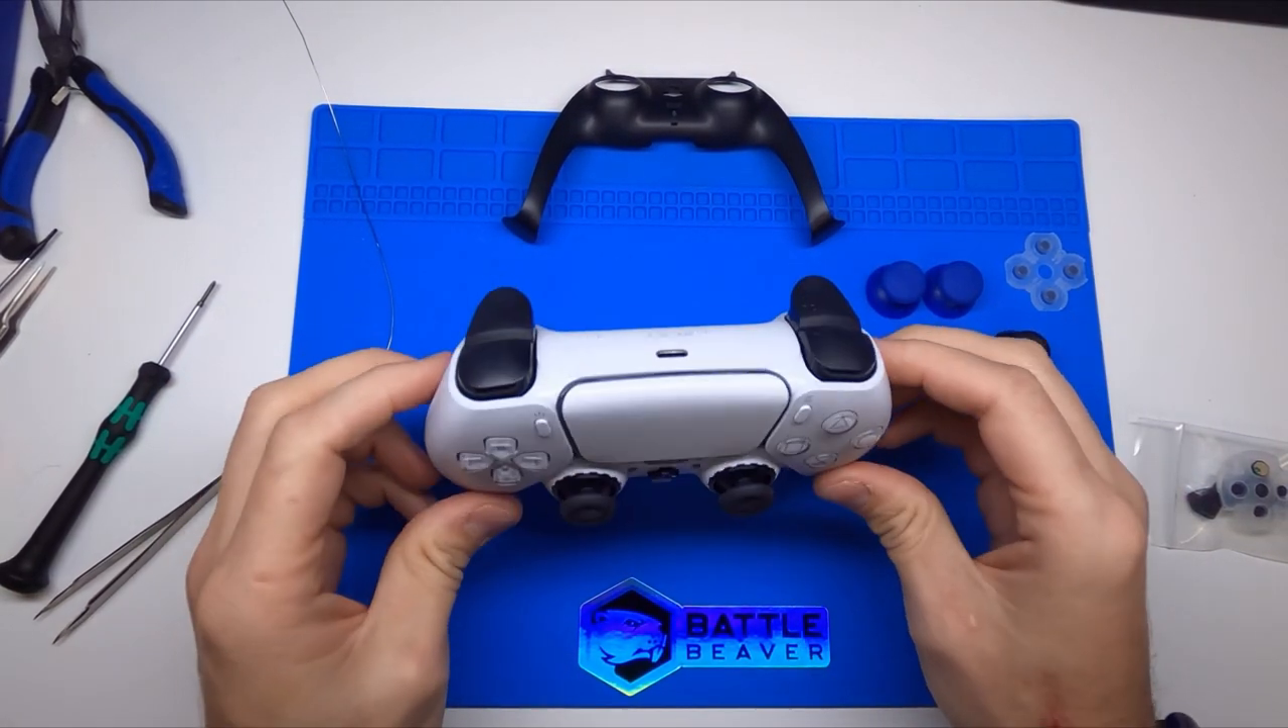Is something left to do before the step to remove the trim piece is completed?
No.